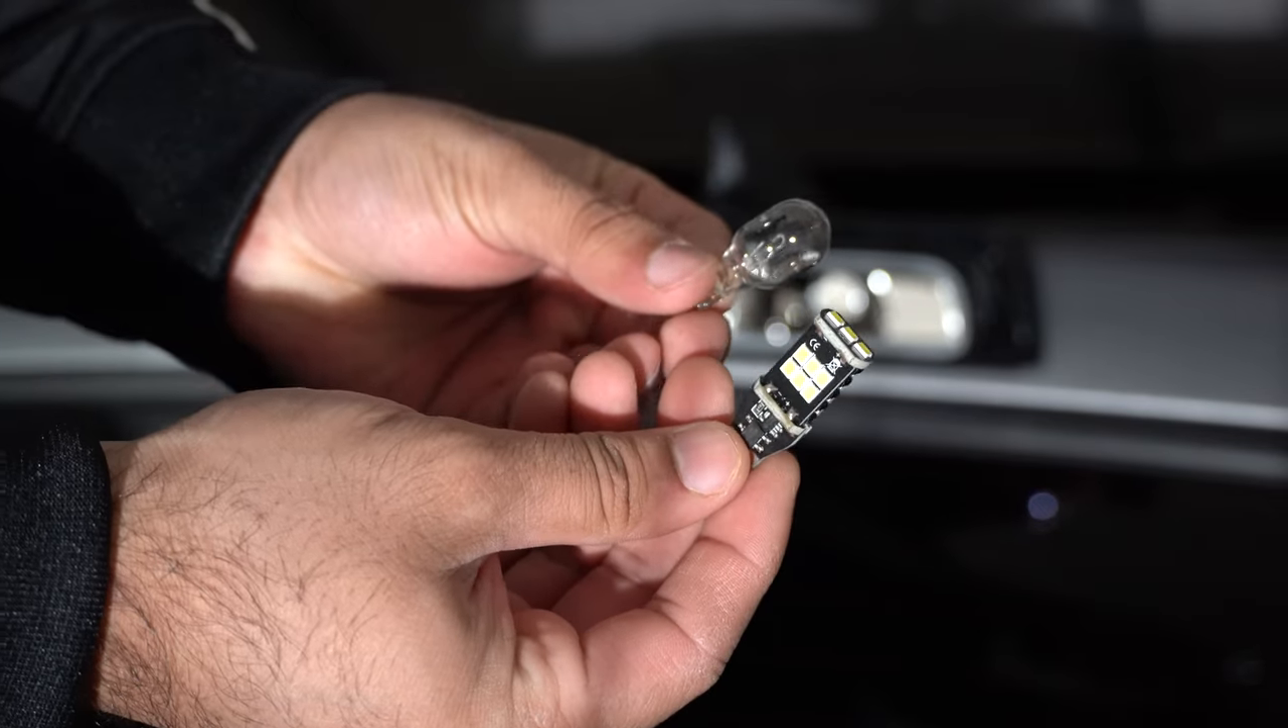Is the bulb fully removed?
Yes.